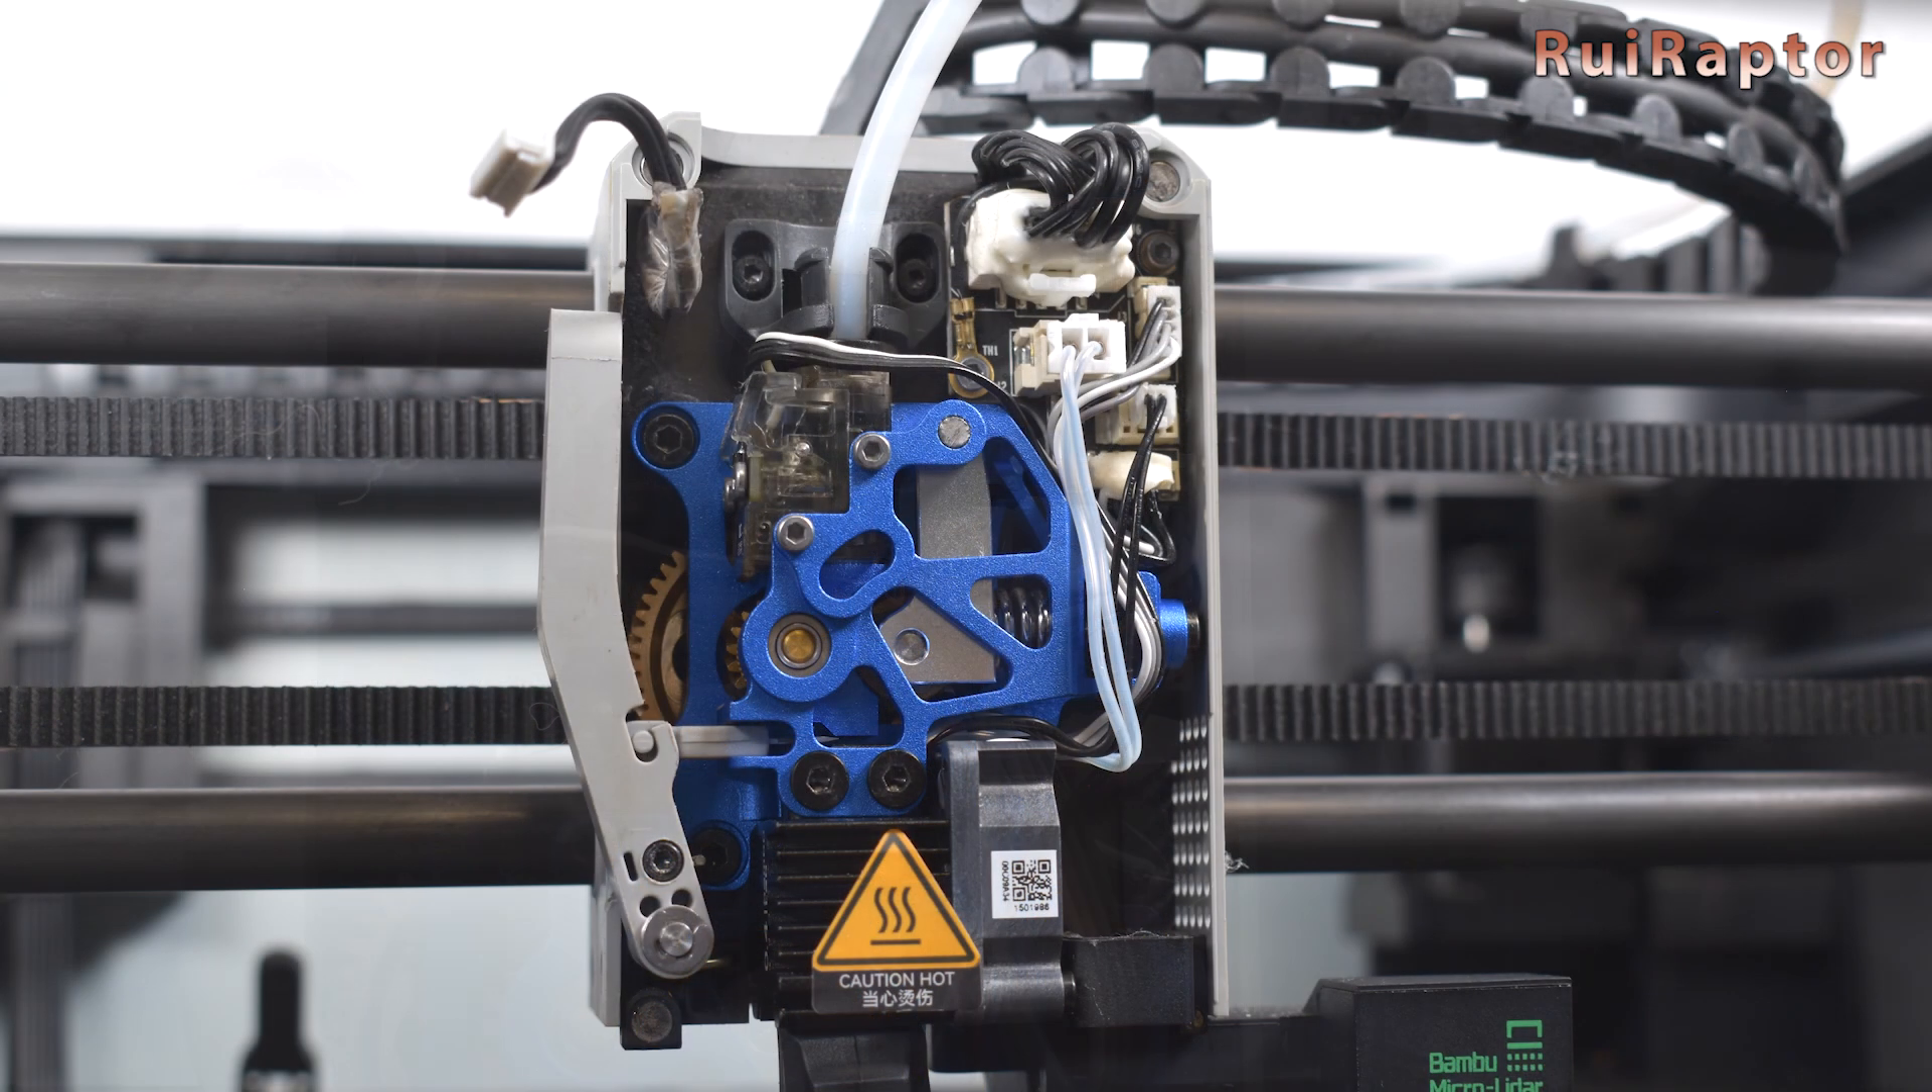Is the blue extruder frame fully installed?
Yes.